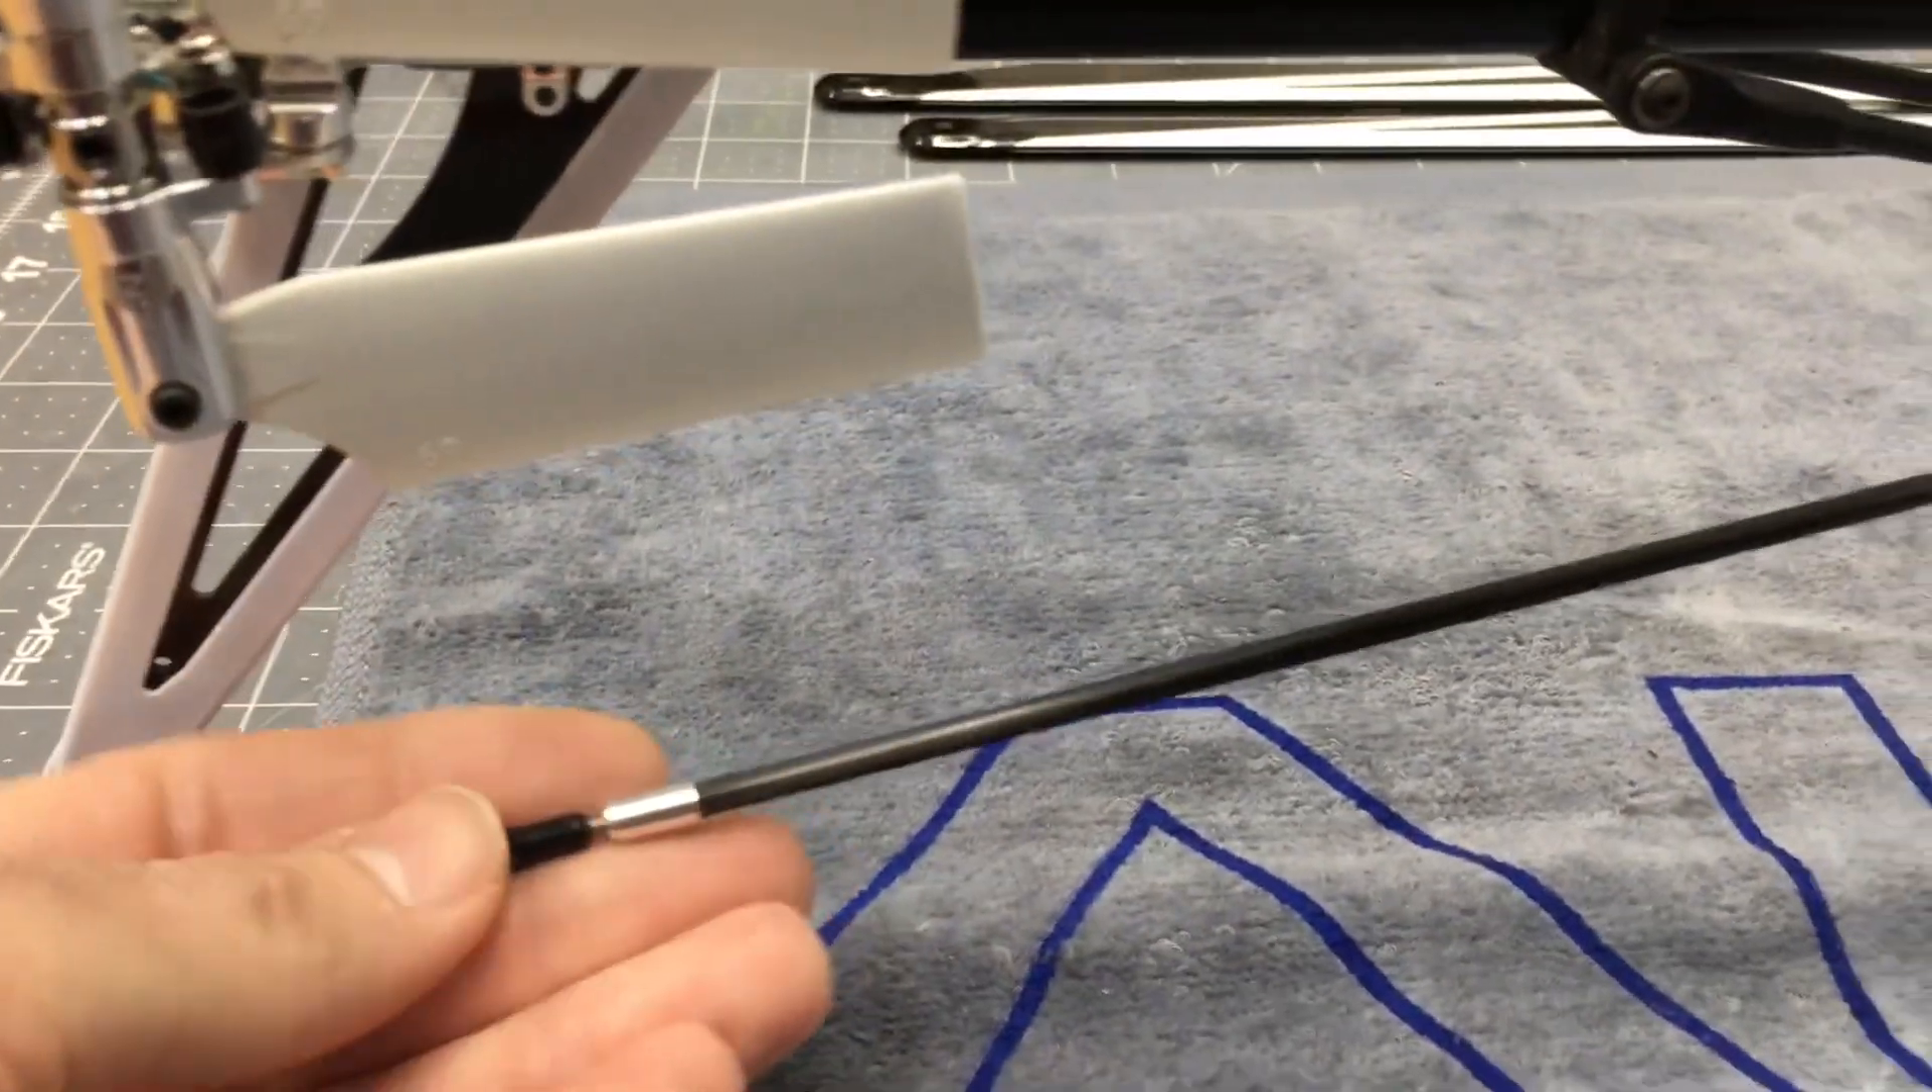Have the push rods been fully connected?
No.